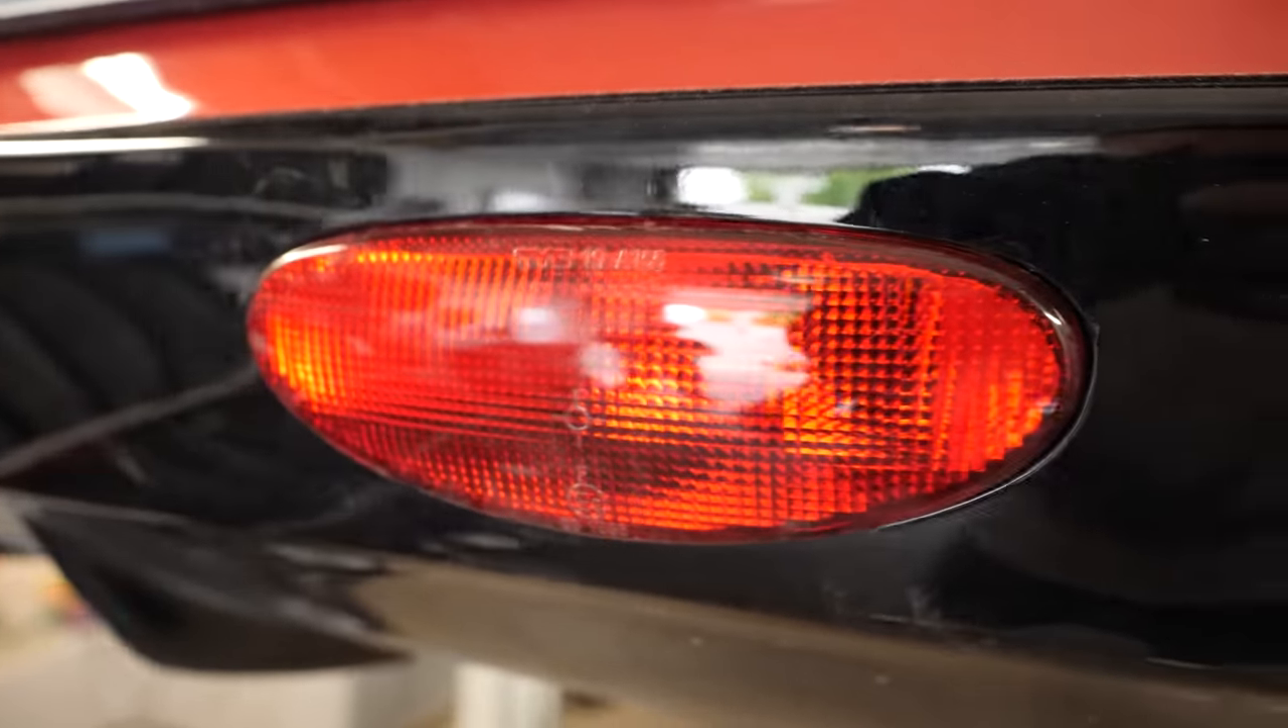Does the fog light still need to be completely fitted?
No.